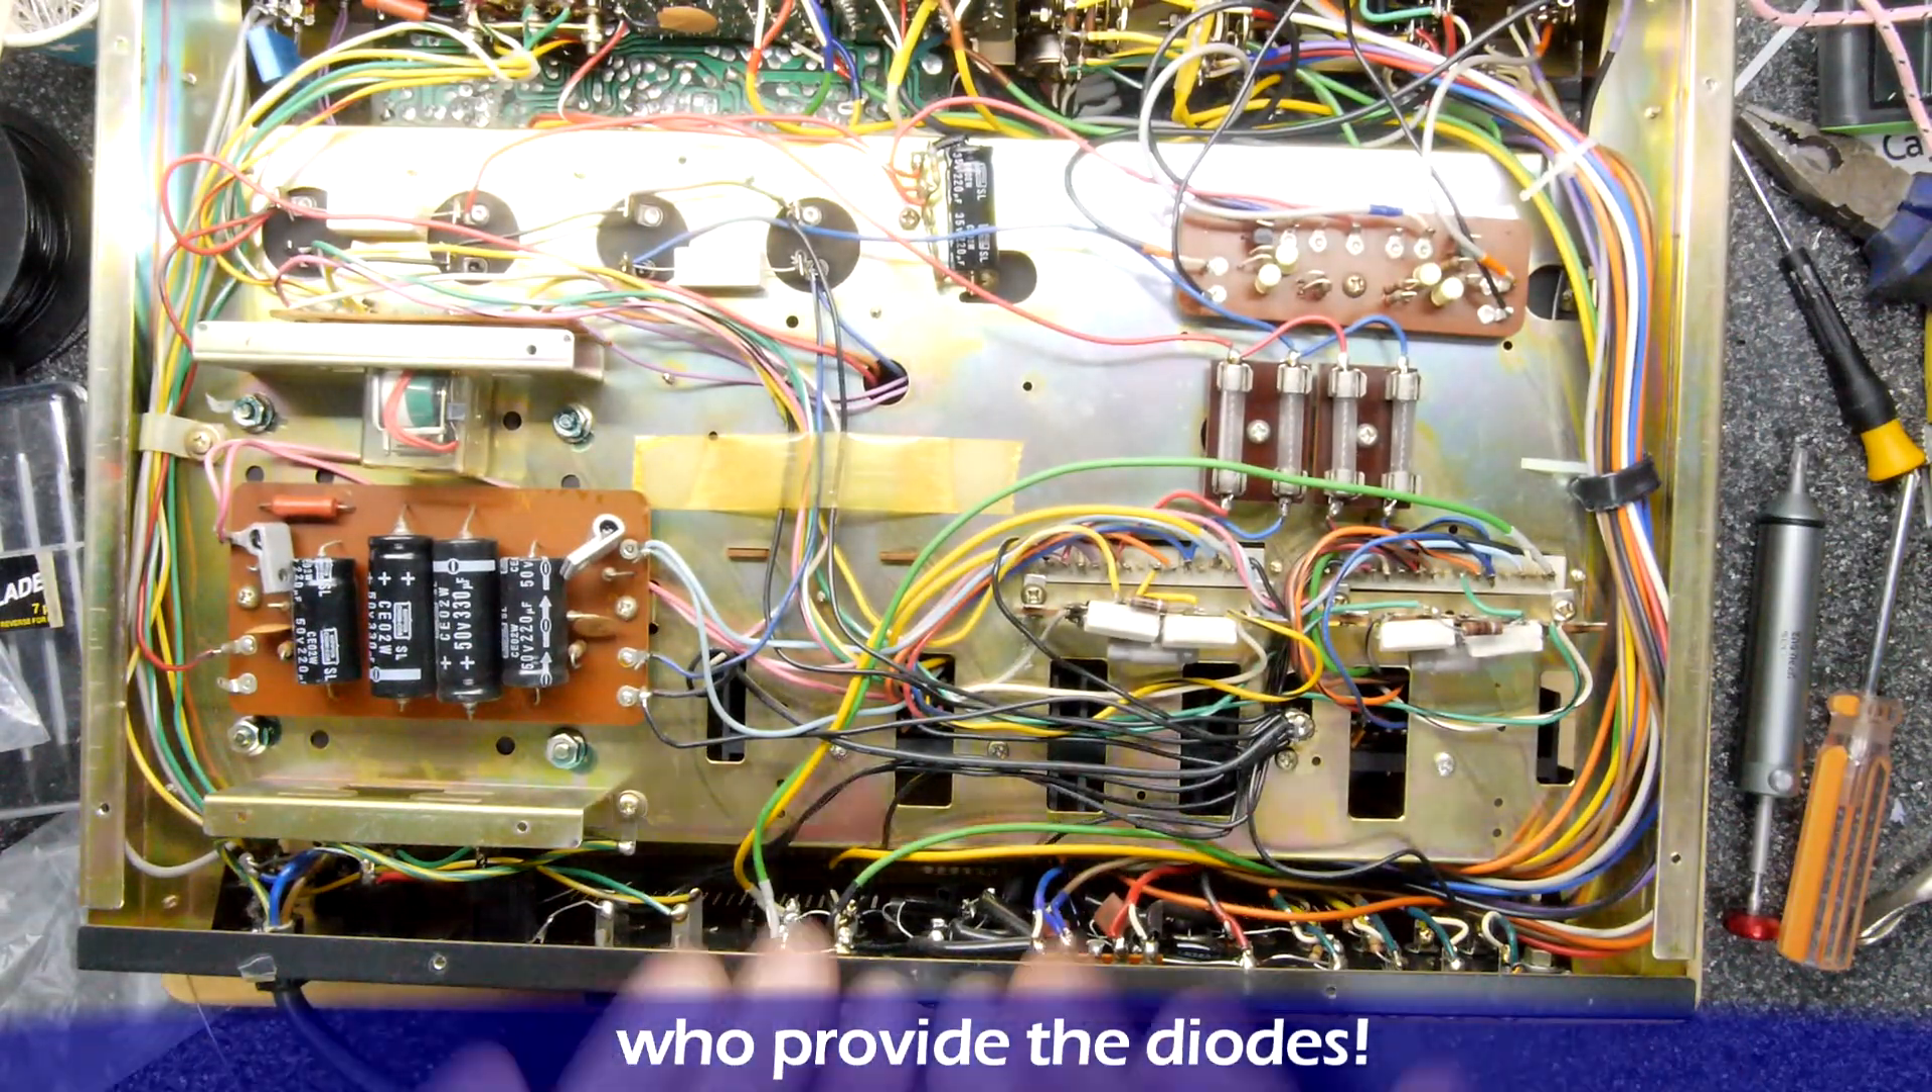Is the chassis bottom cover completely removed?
Yes.